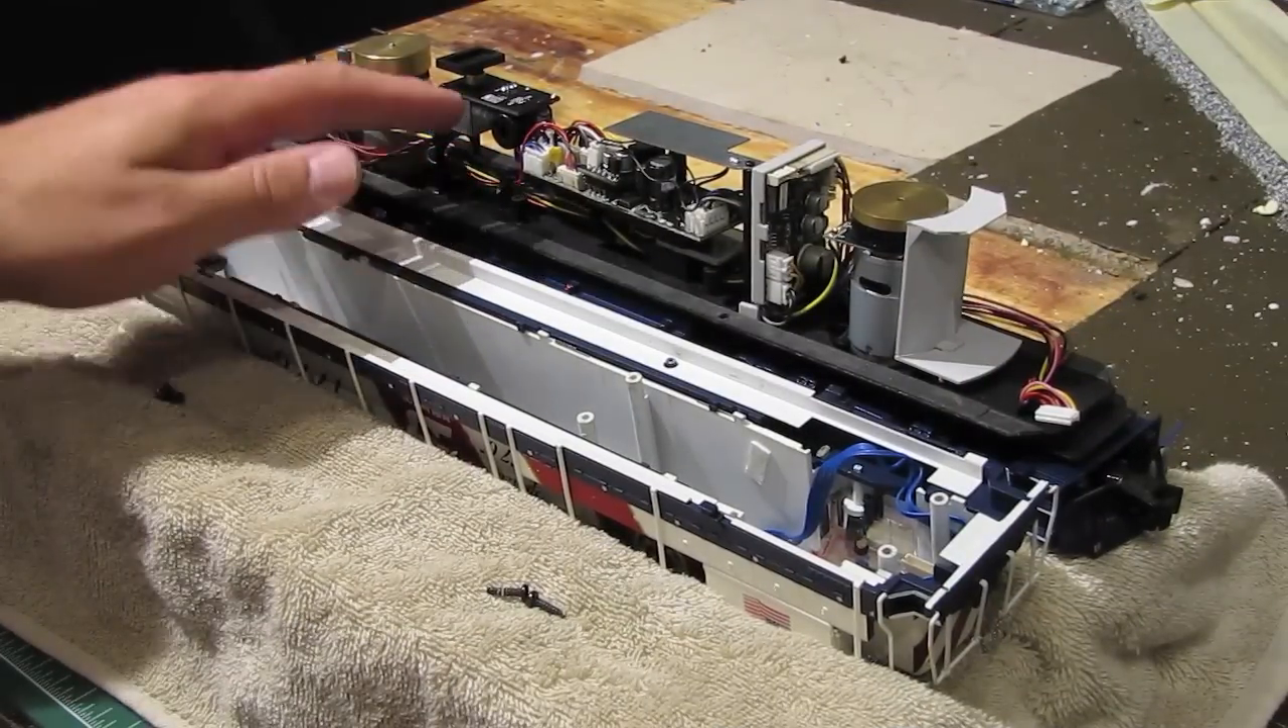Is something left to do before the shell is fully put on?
Yes.